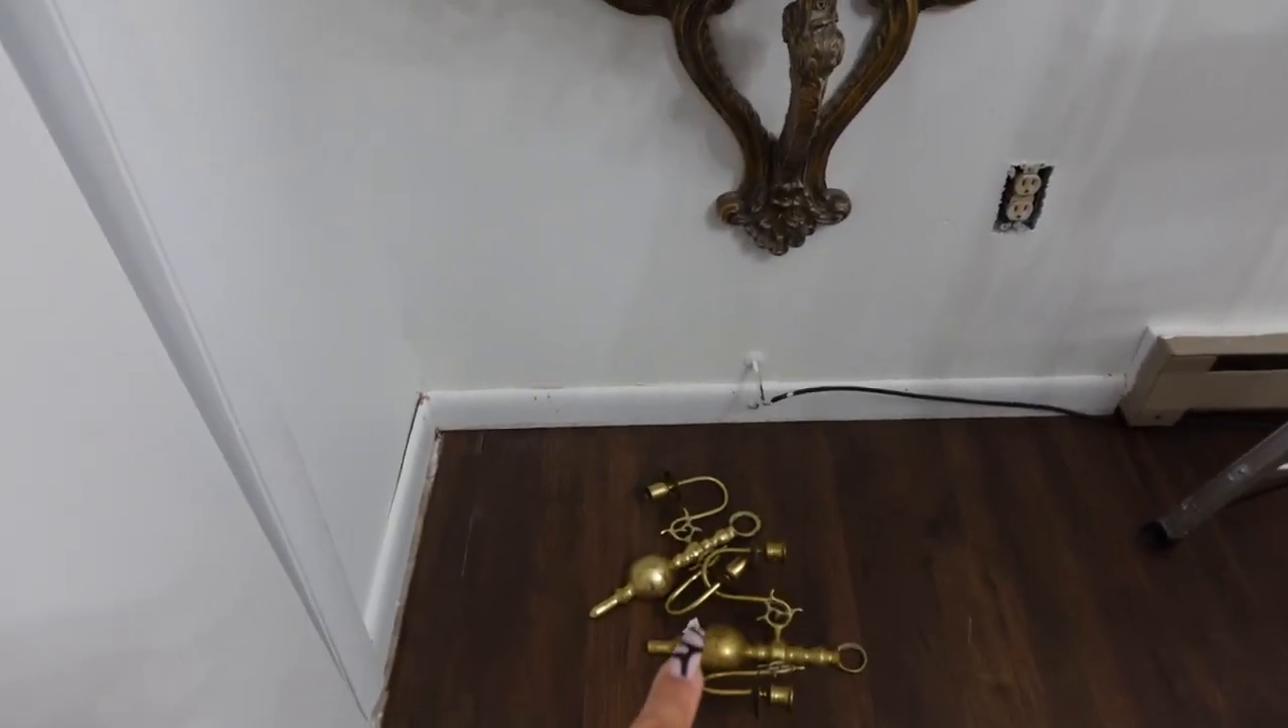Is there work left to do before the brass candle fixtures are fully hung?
Yes.